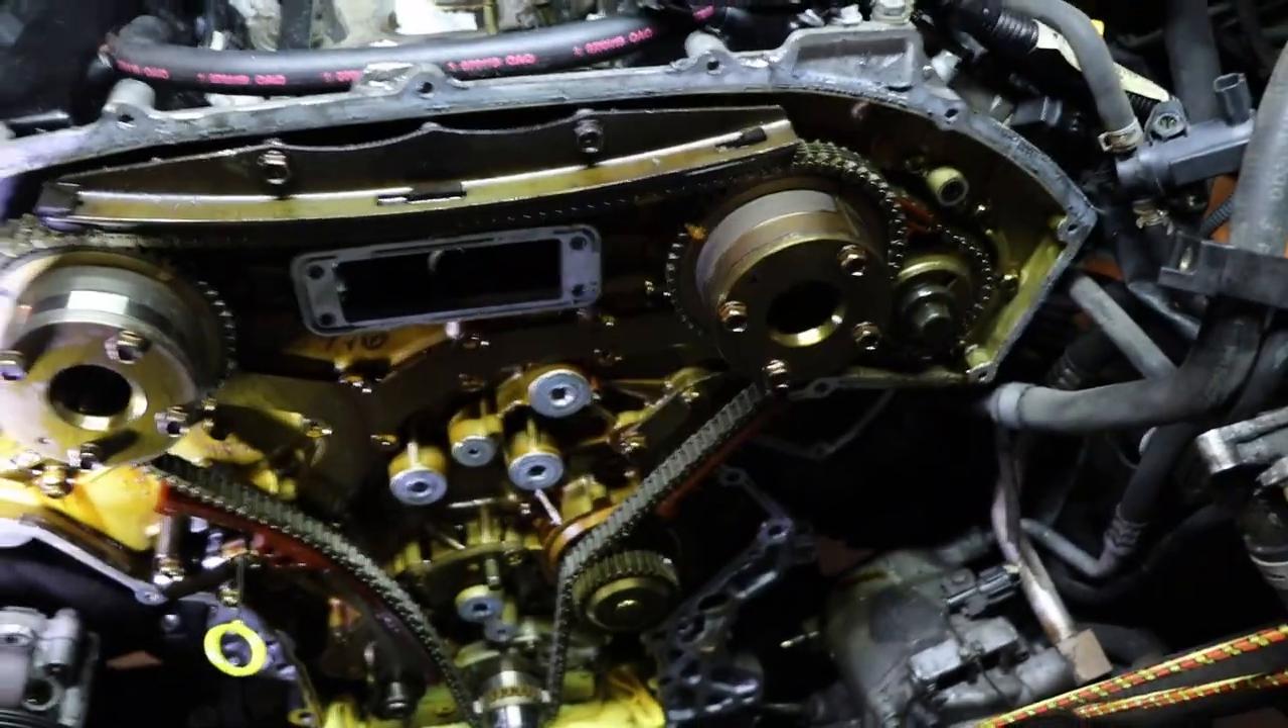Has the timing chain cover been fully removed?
Yes.